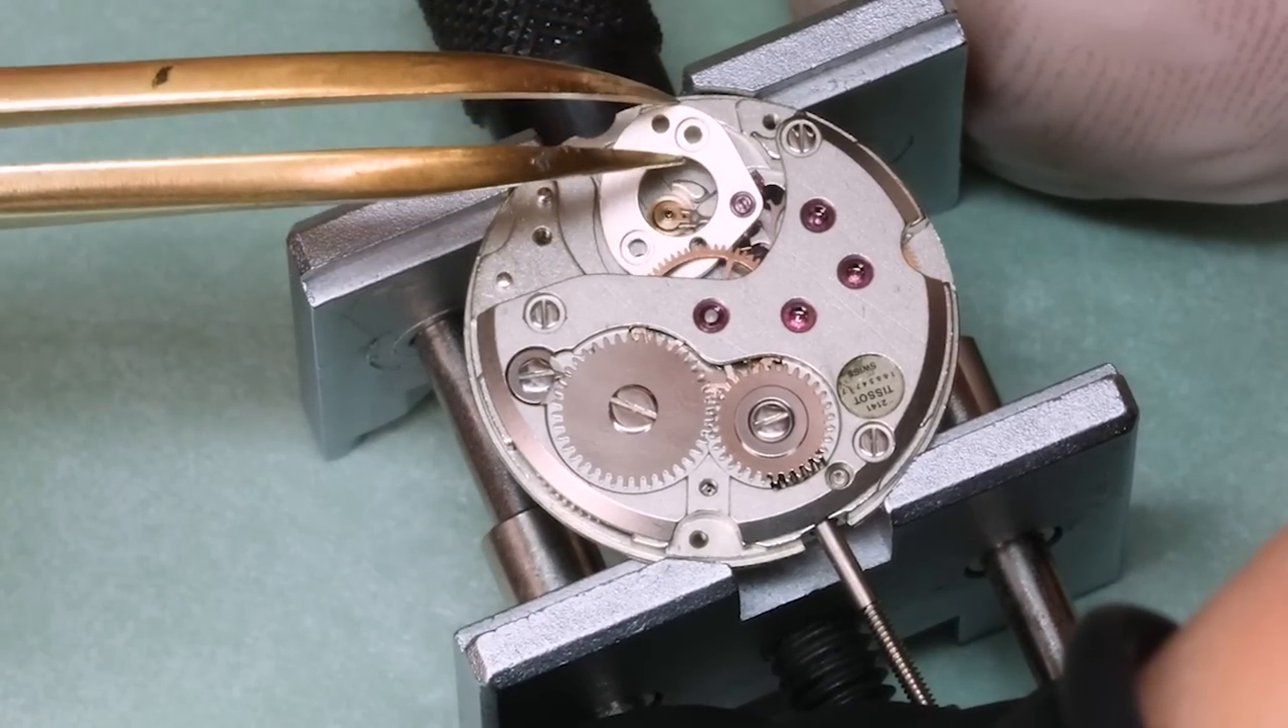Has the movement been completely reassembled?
No.